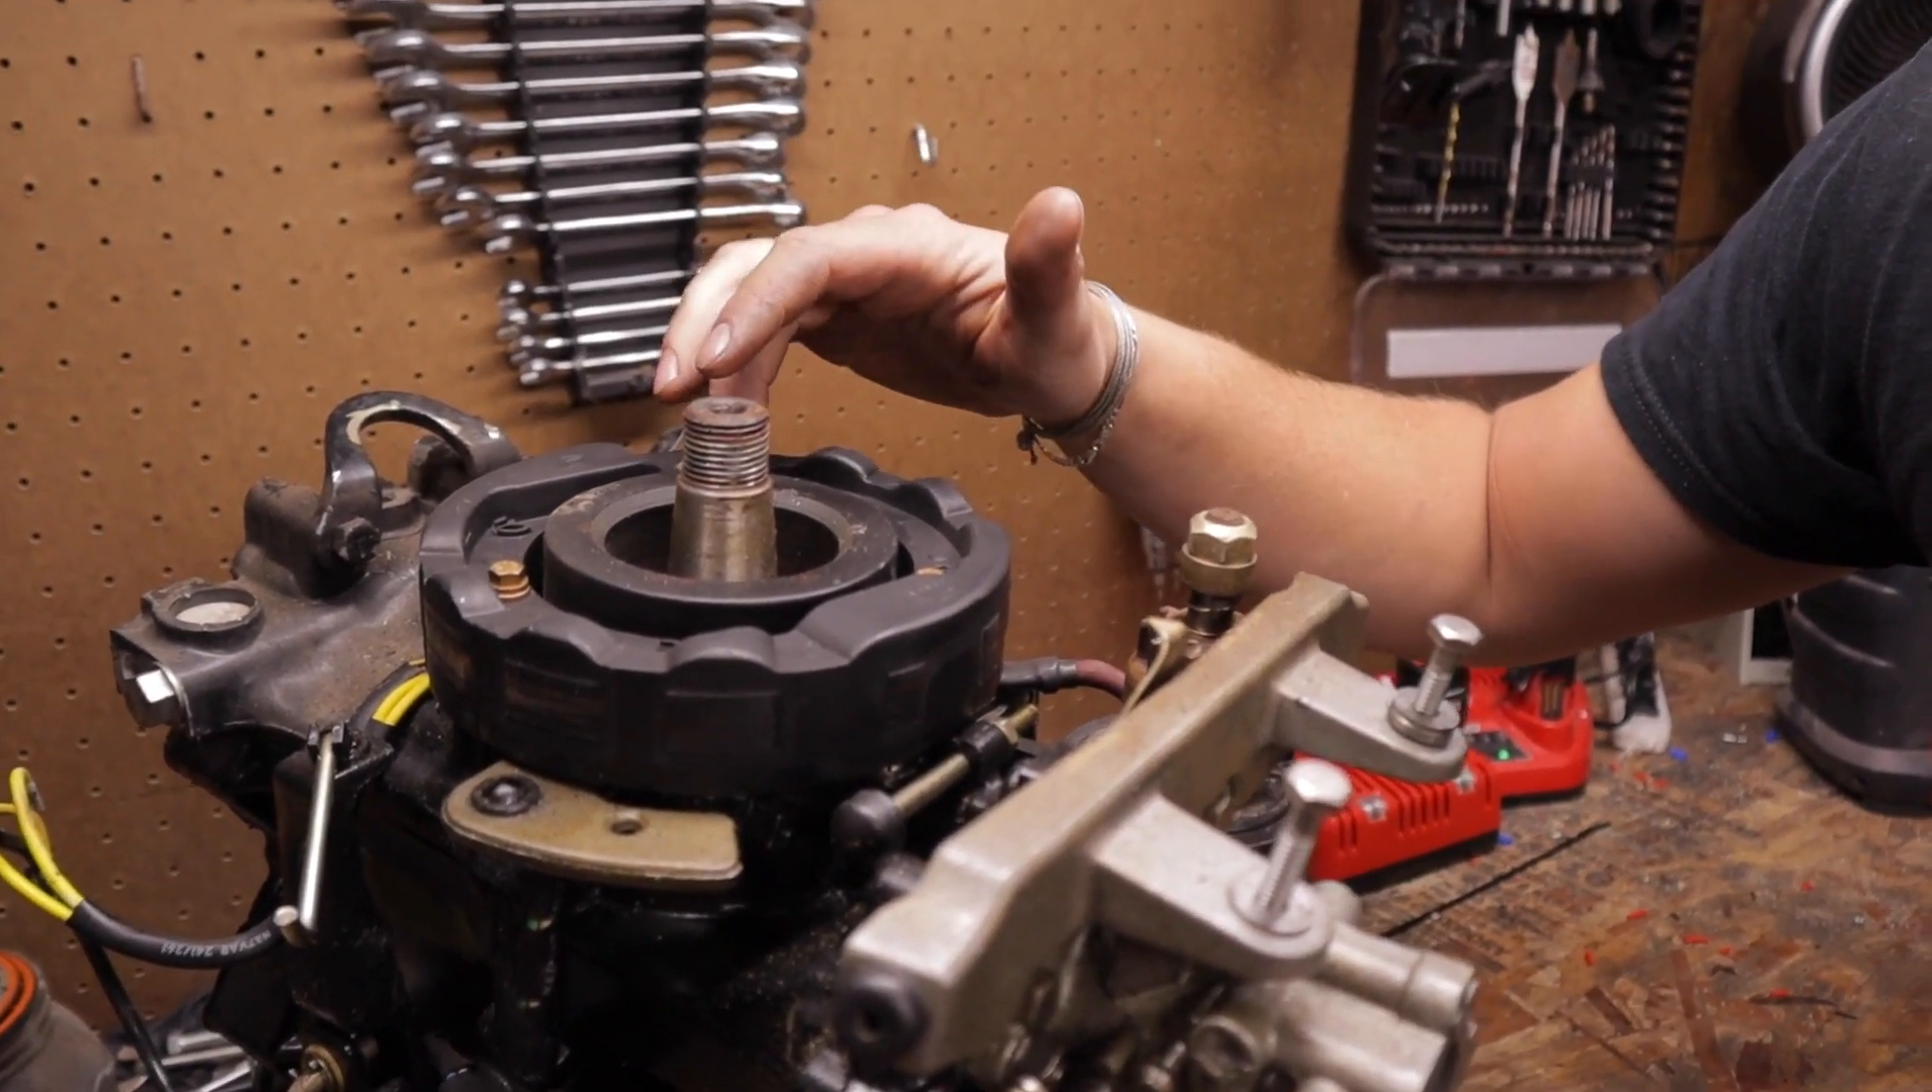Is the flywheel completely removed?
Yes.